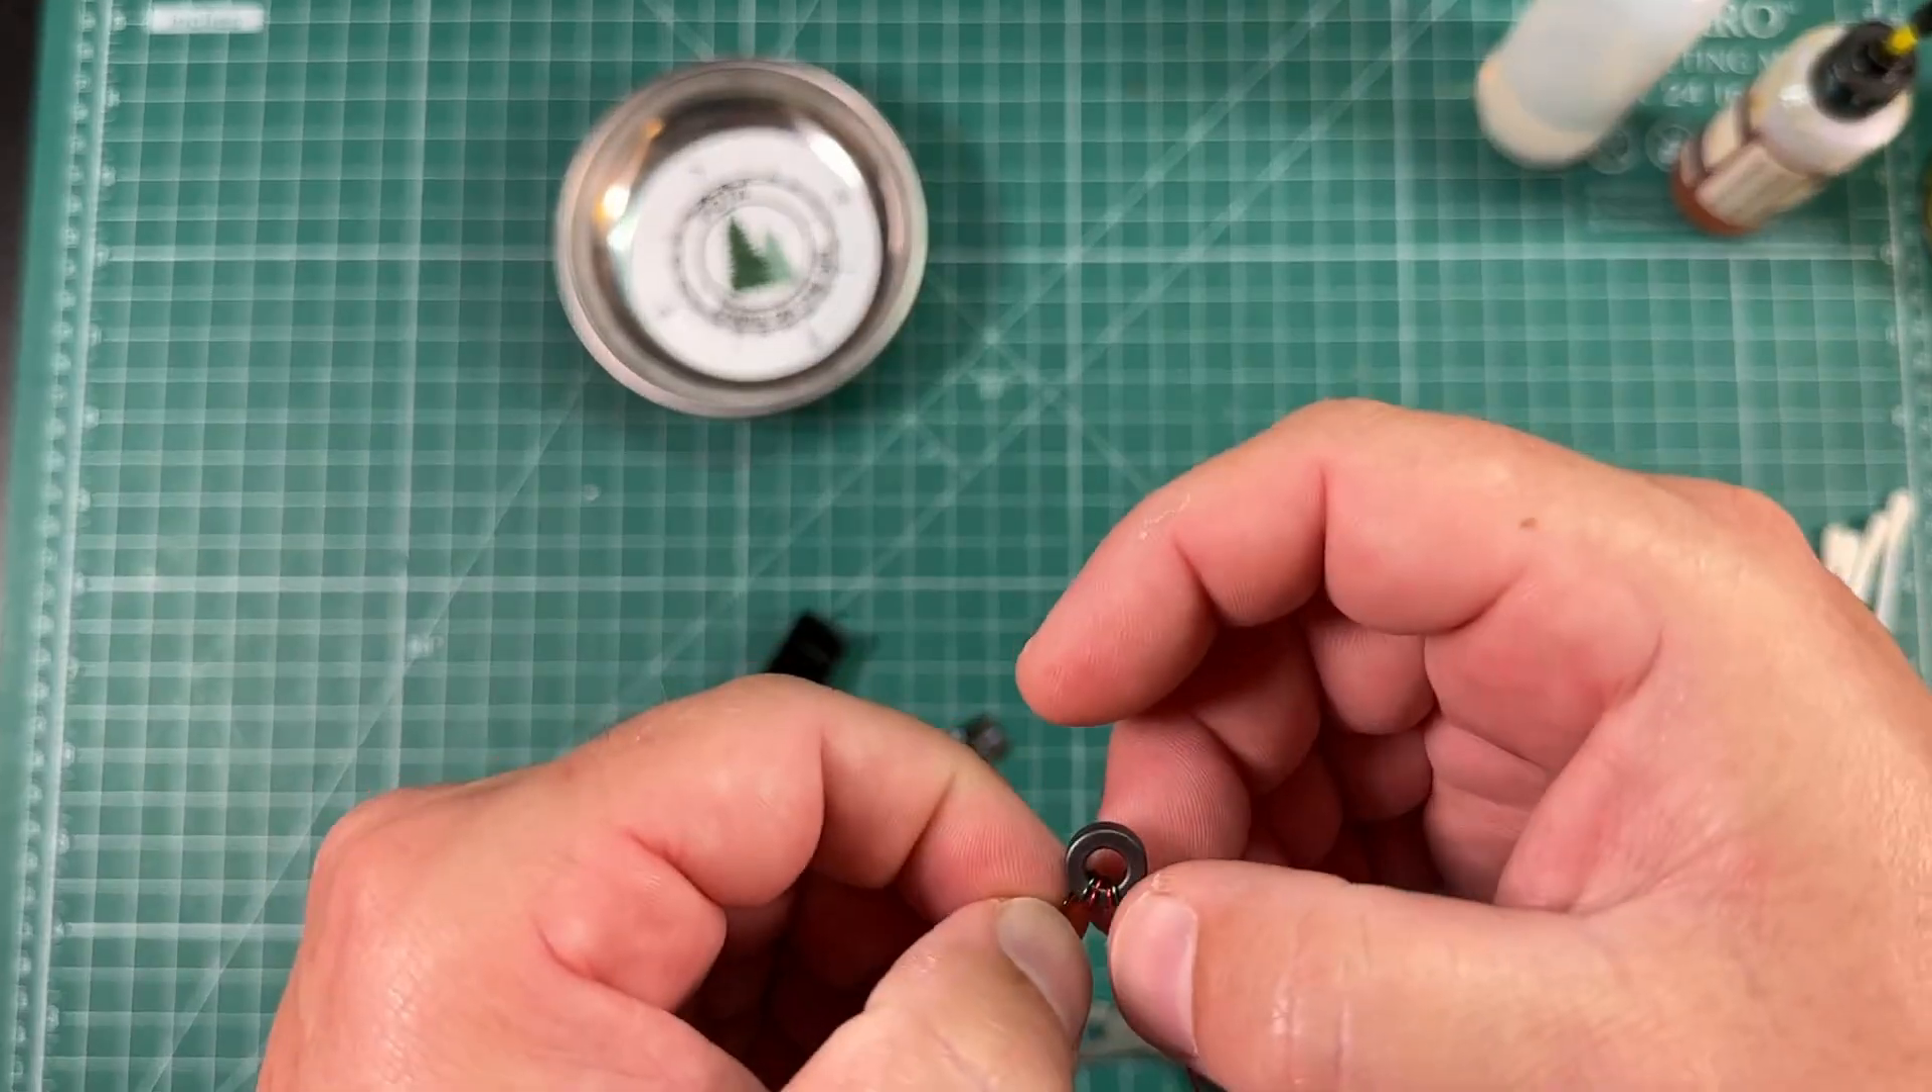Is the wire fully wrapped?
No.